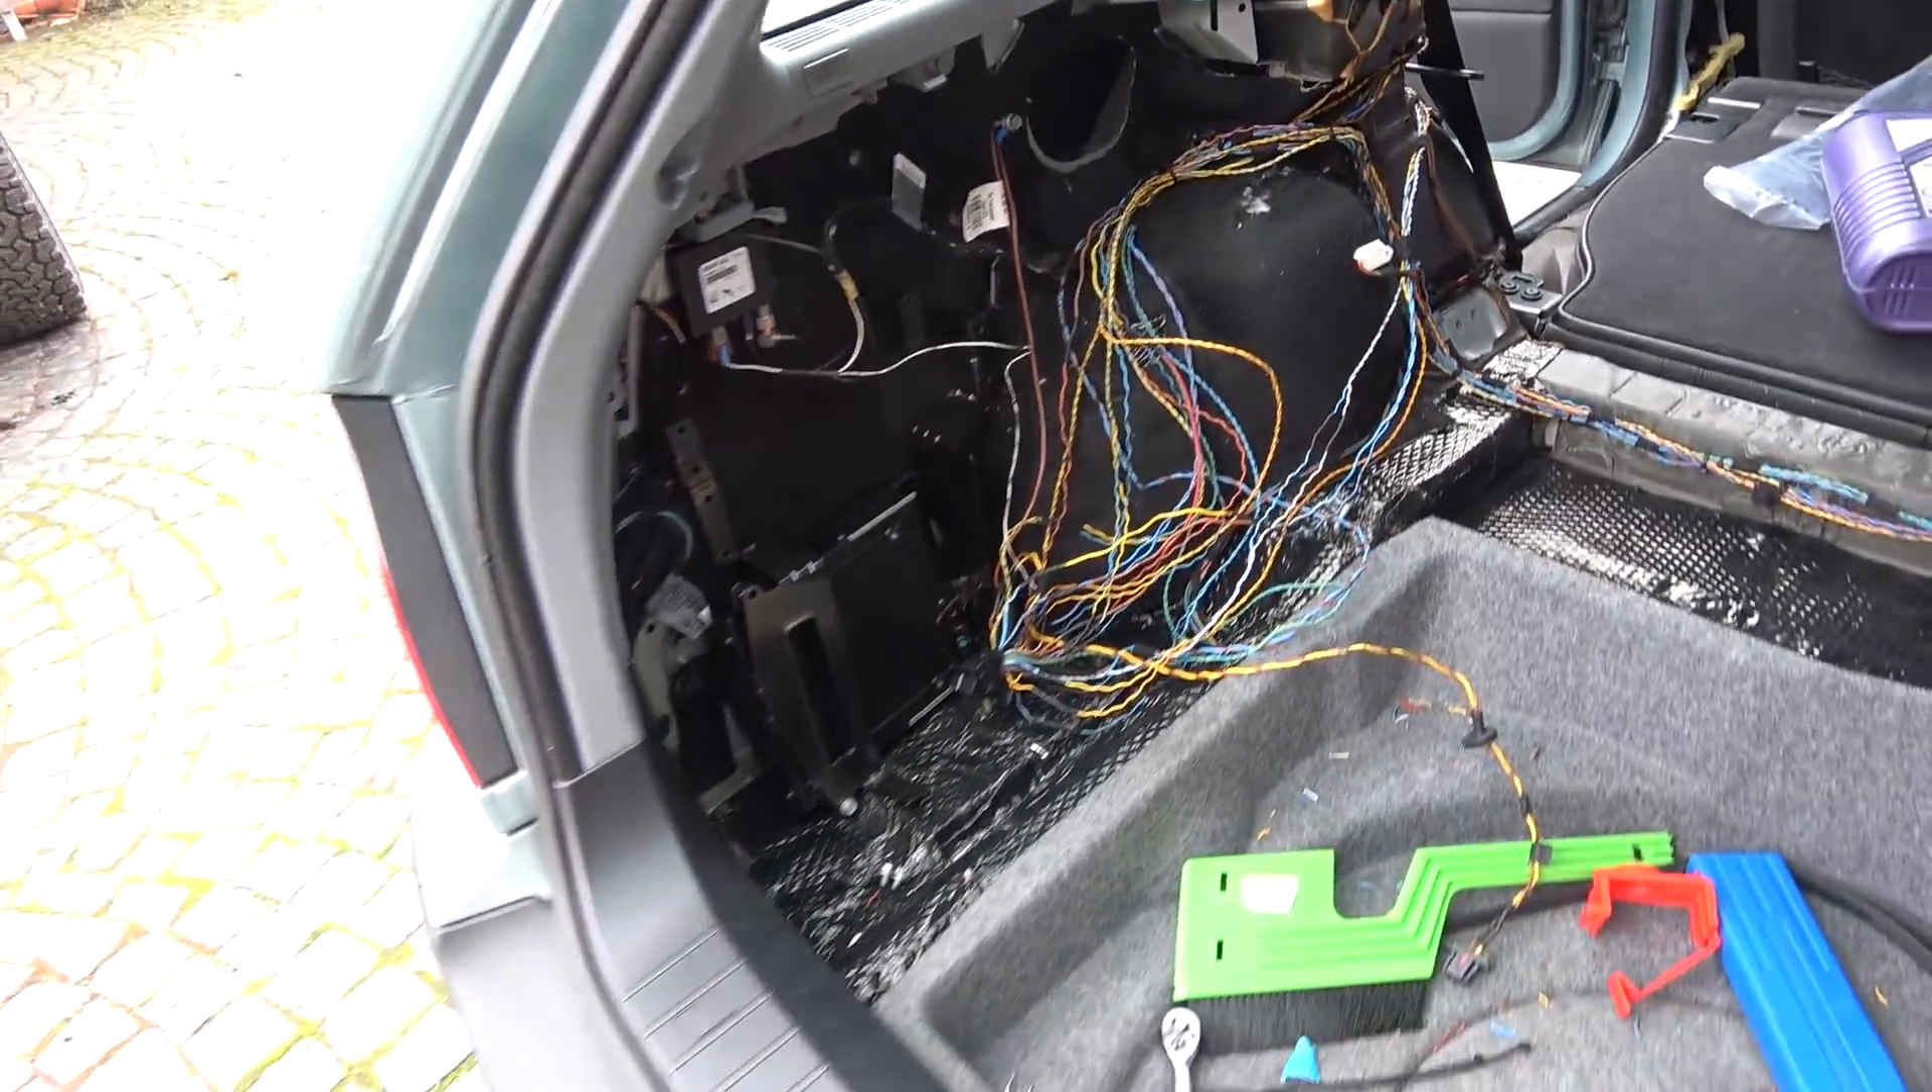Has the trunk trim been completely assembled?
No.